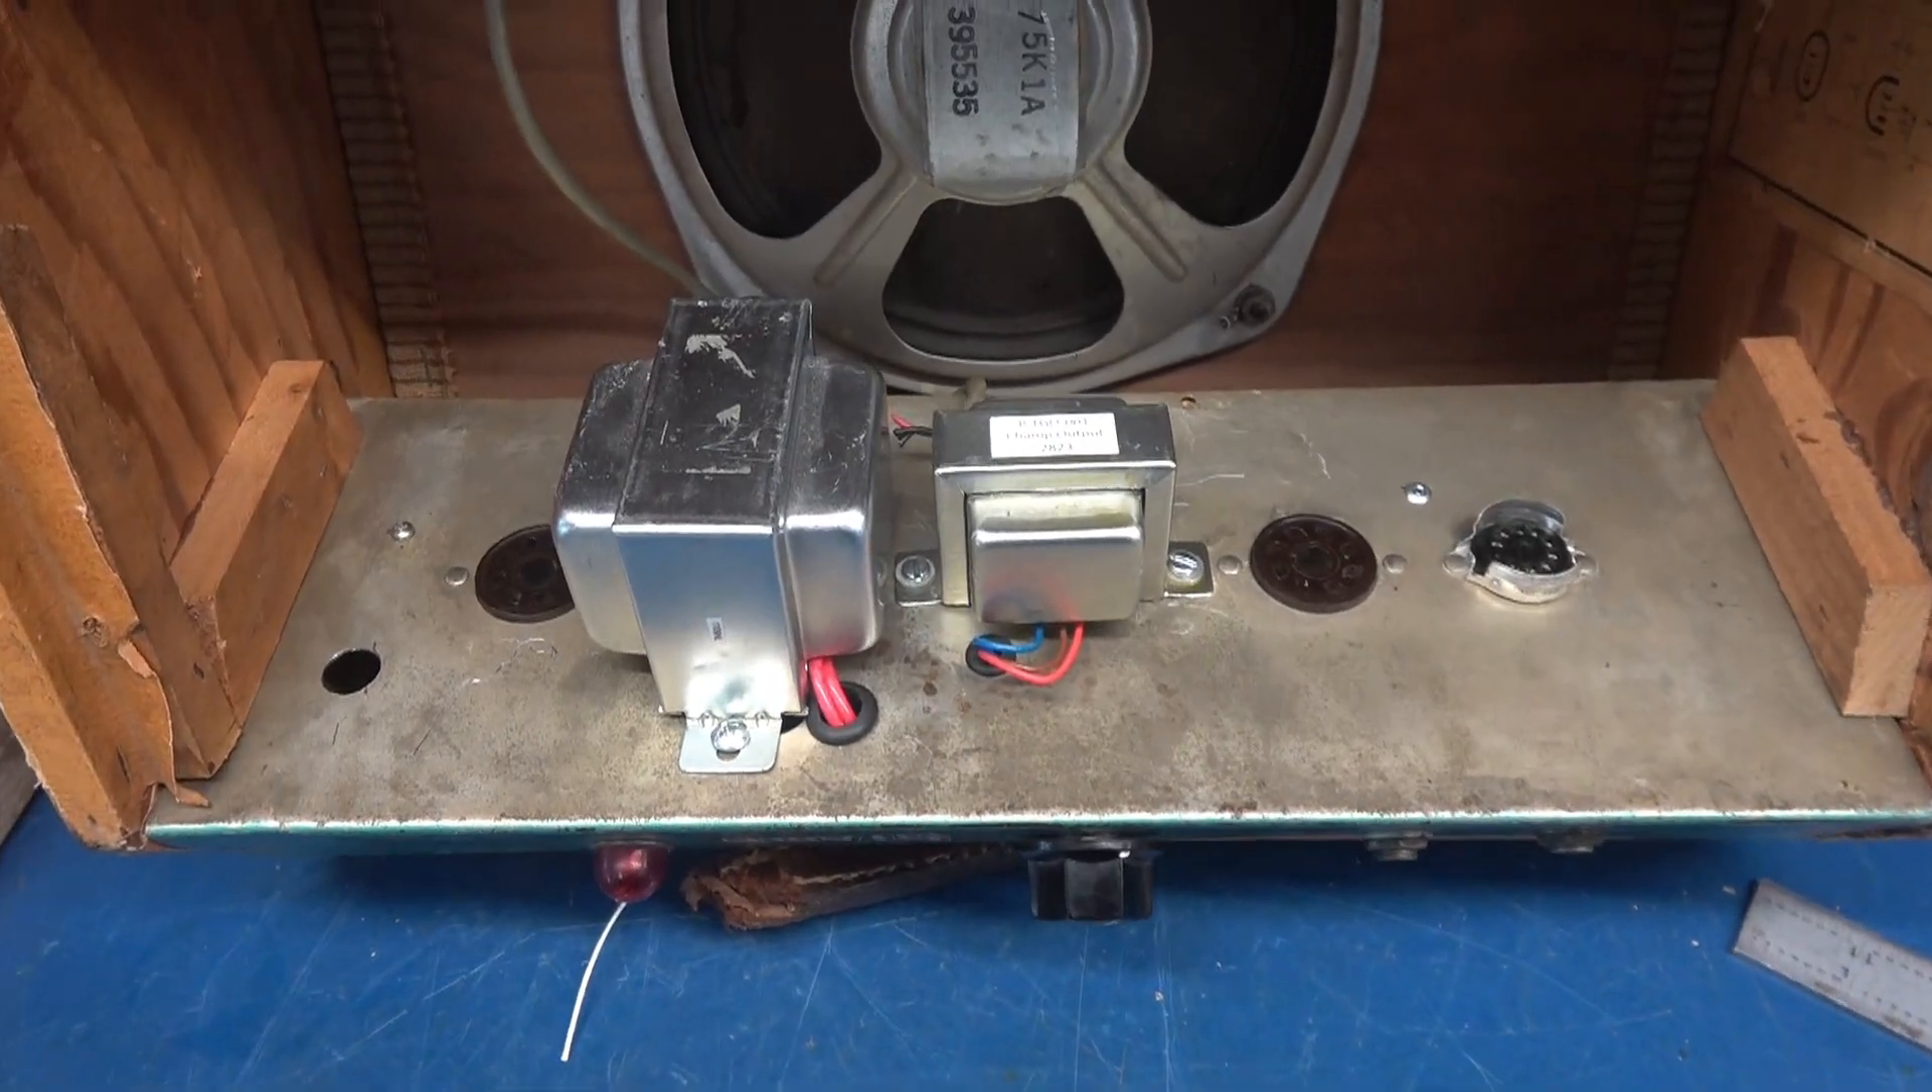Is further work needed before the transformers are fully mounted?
No.